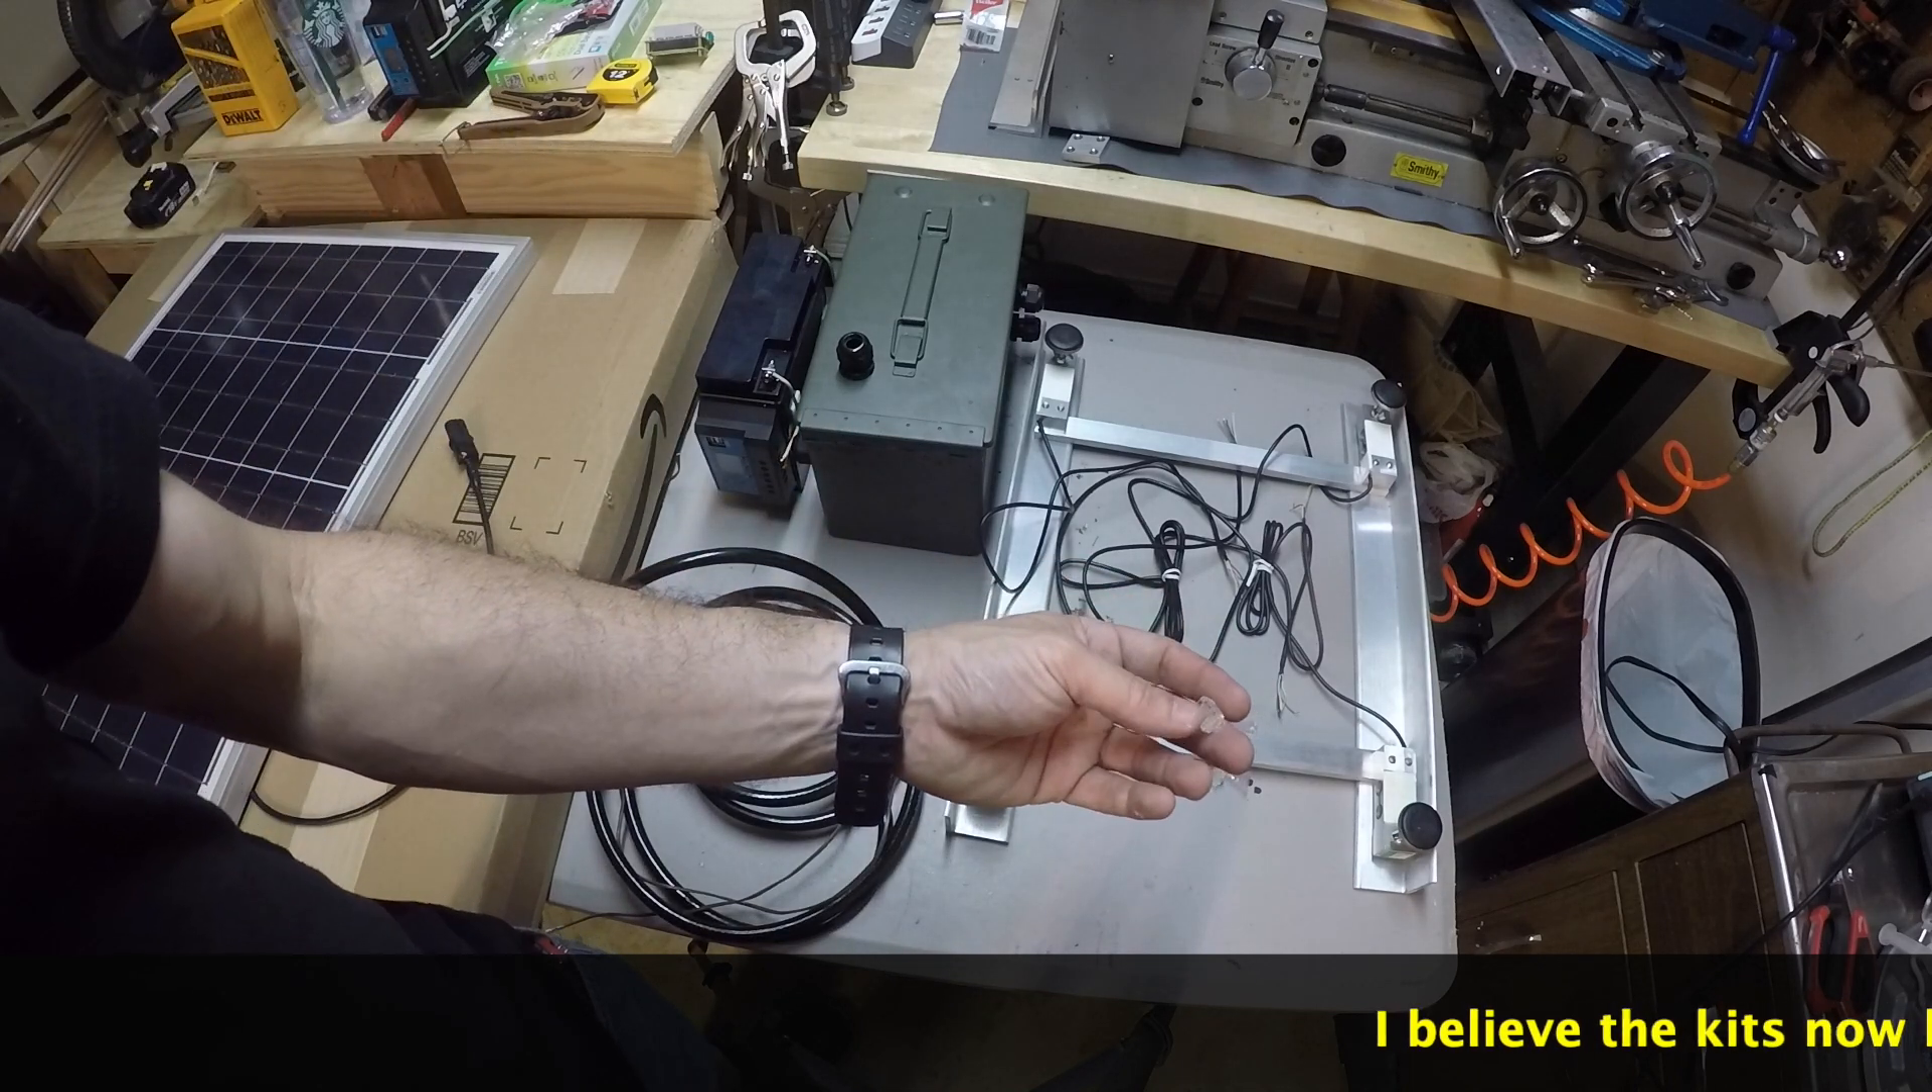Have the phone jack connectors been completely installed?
No.